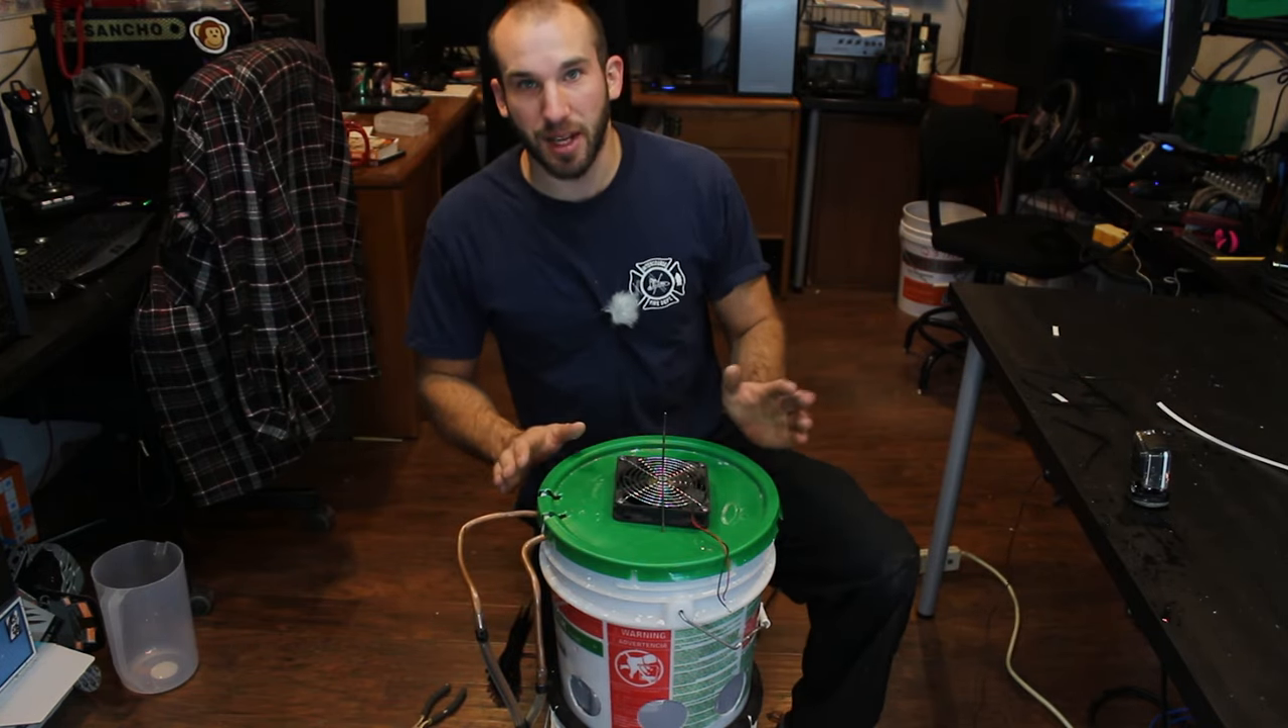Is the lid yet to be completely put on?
No.